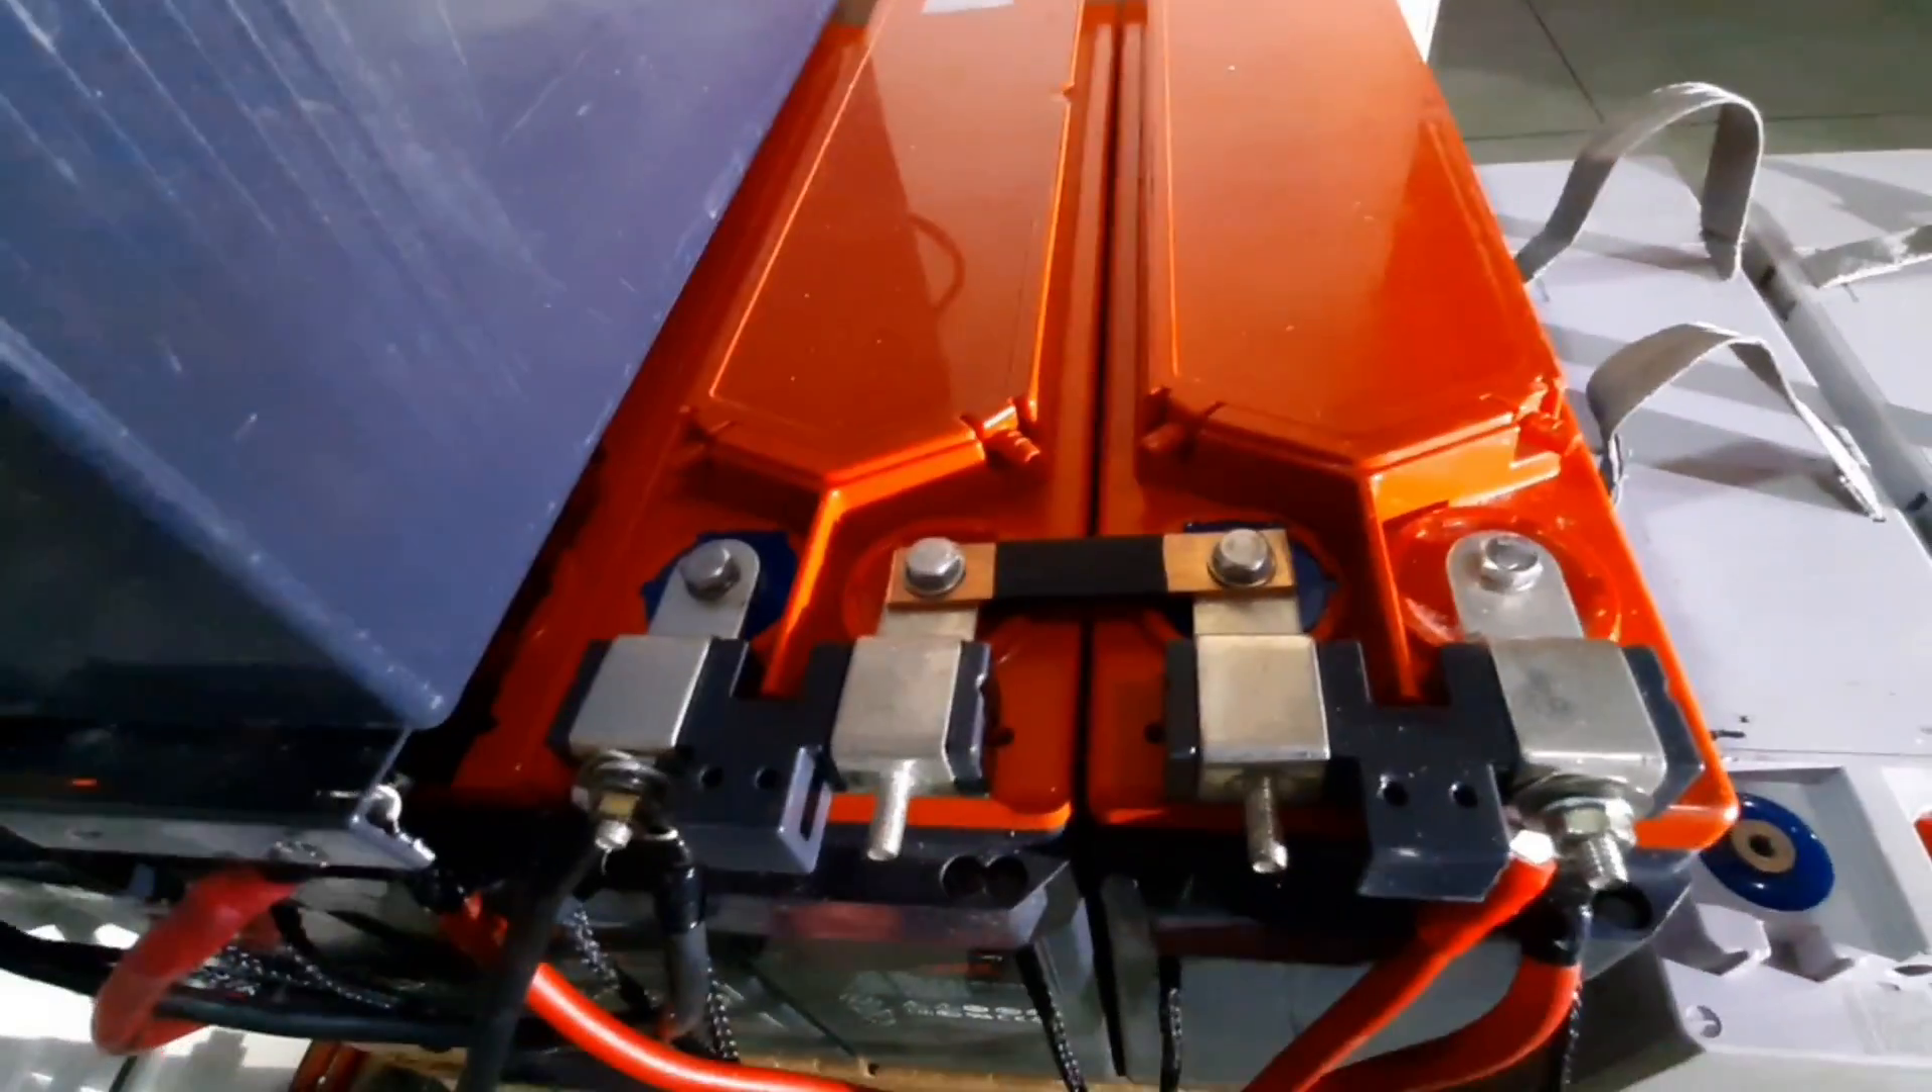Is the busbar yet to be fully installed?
No.